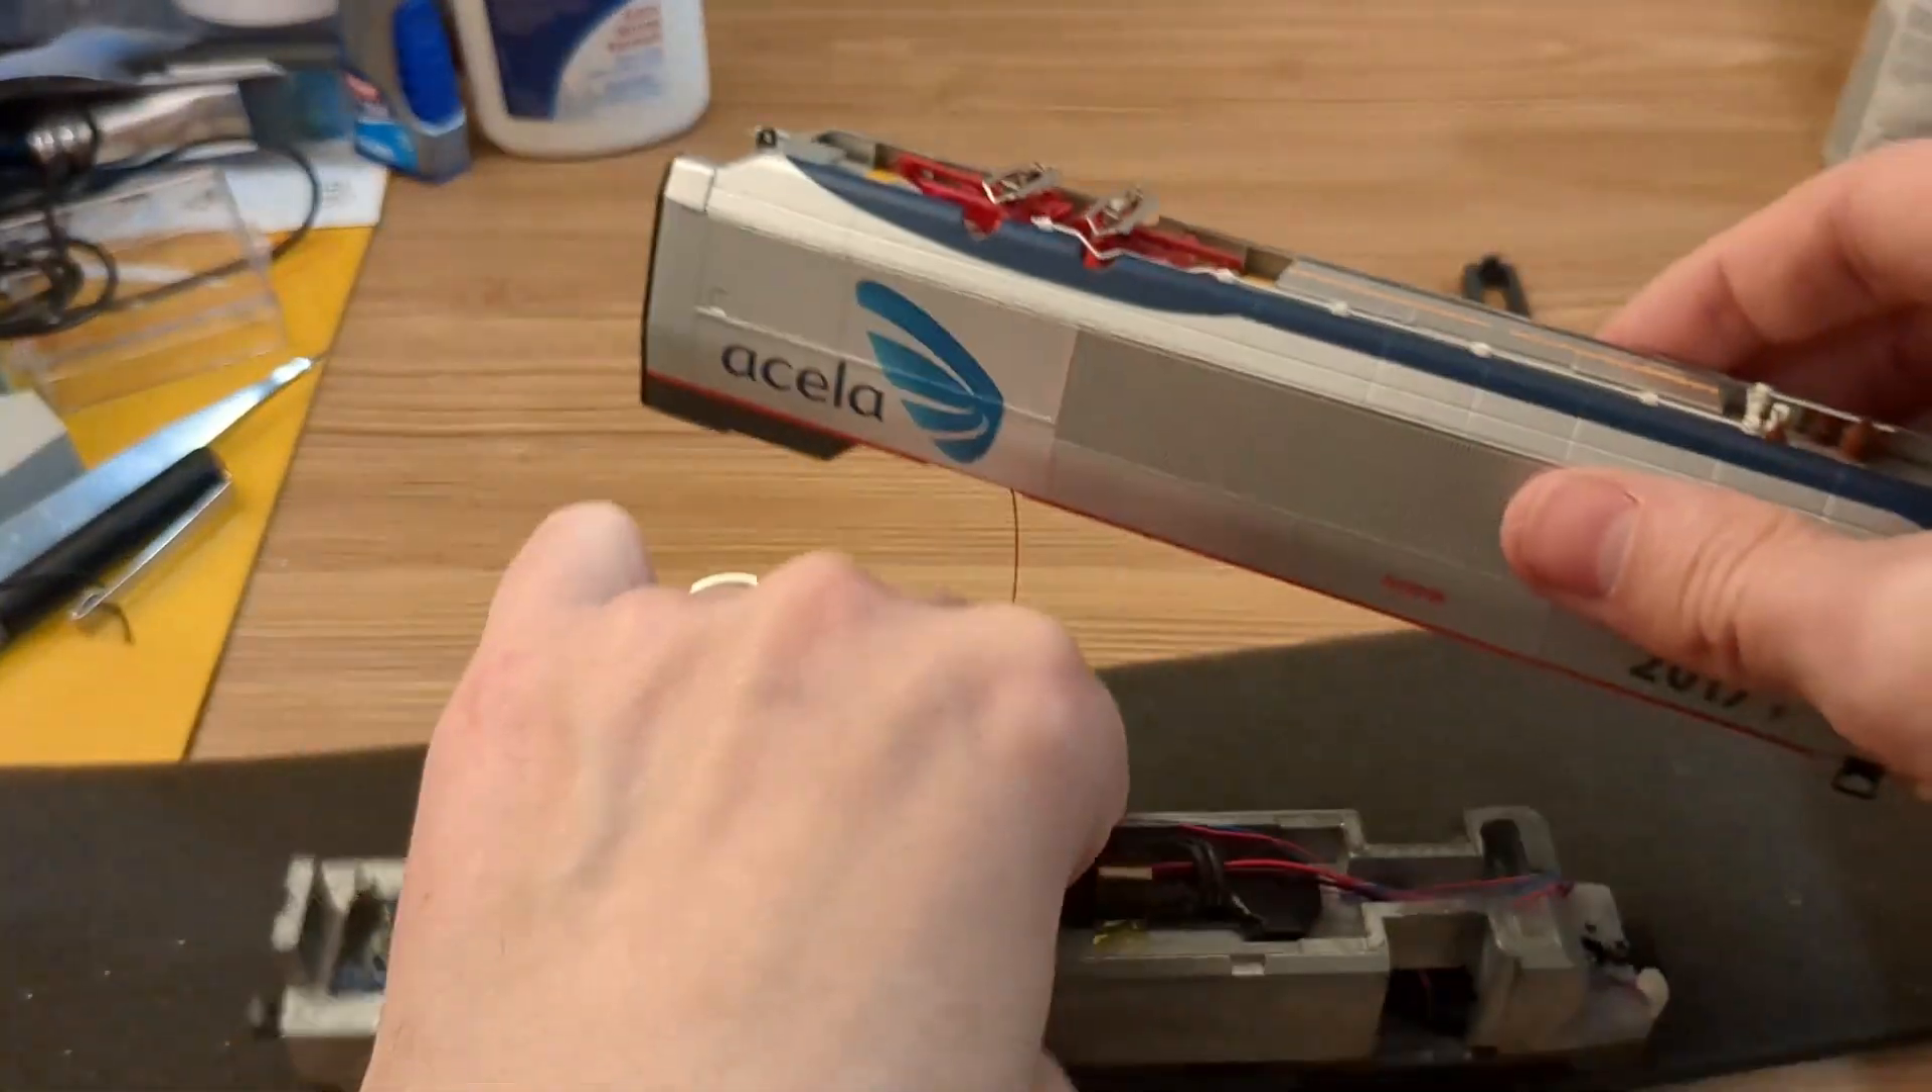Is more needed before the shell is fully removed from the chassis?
No.